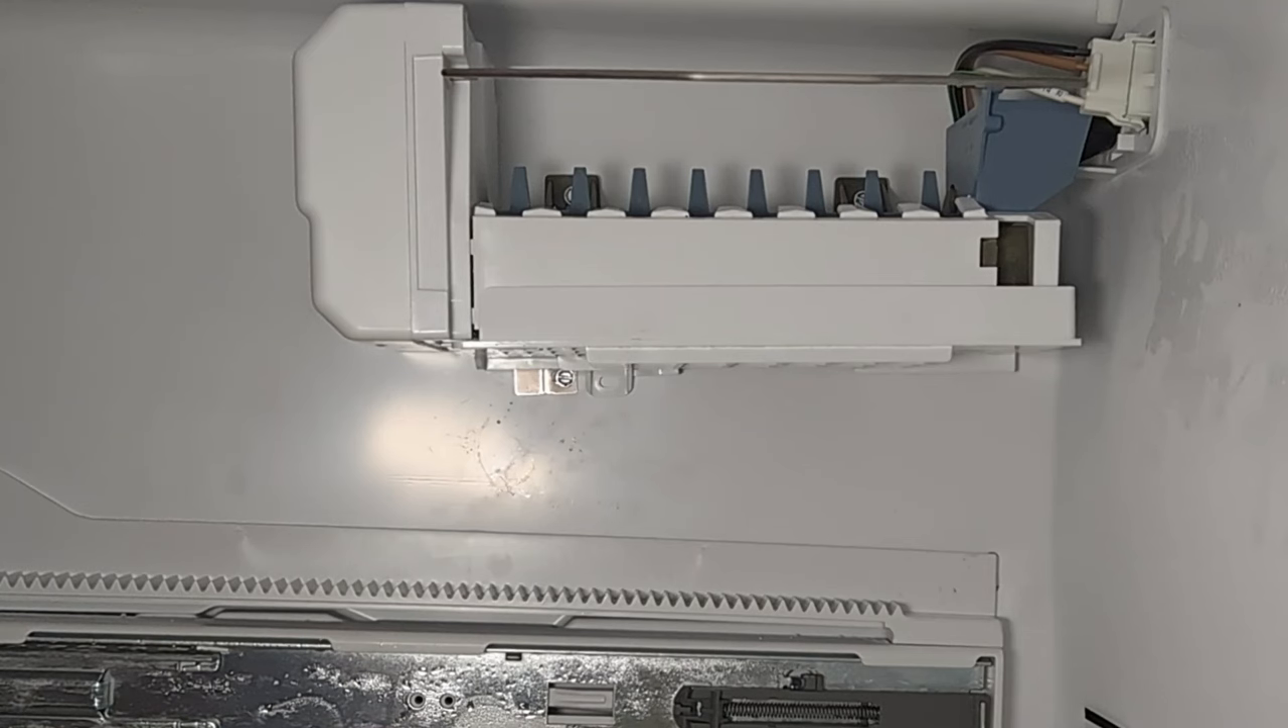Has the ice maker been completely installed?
Yes.